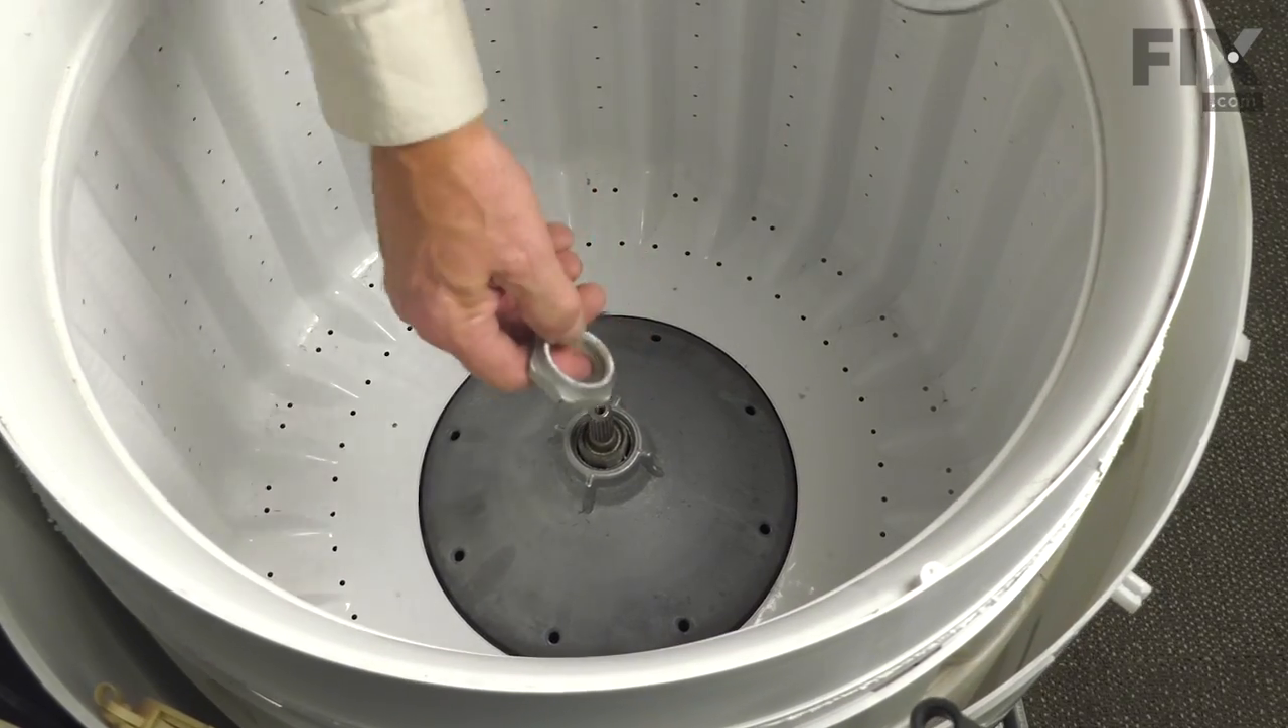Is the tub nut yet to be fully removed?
No.